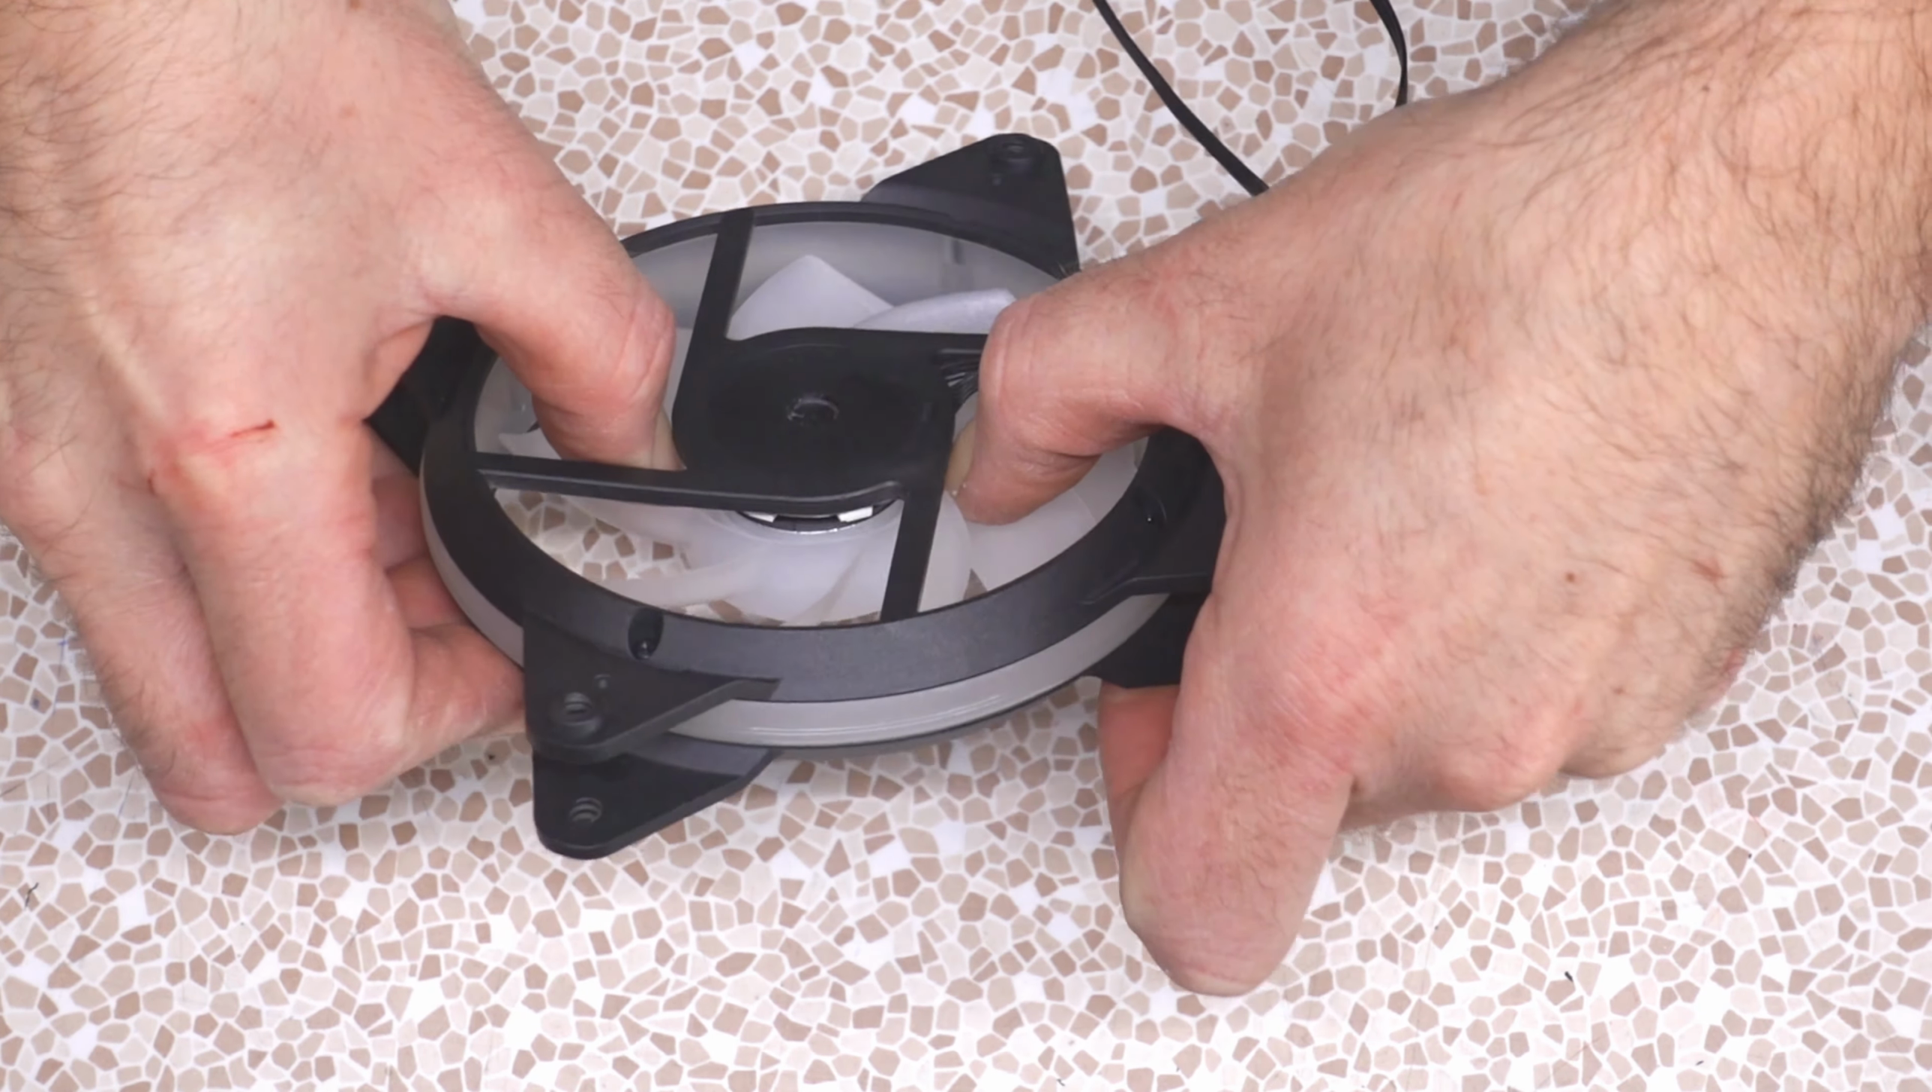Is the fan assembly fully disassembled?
No.